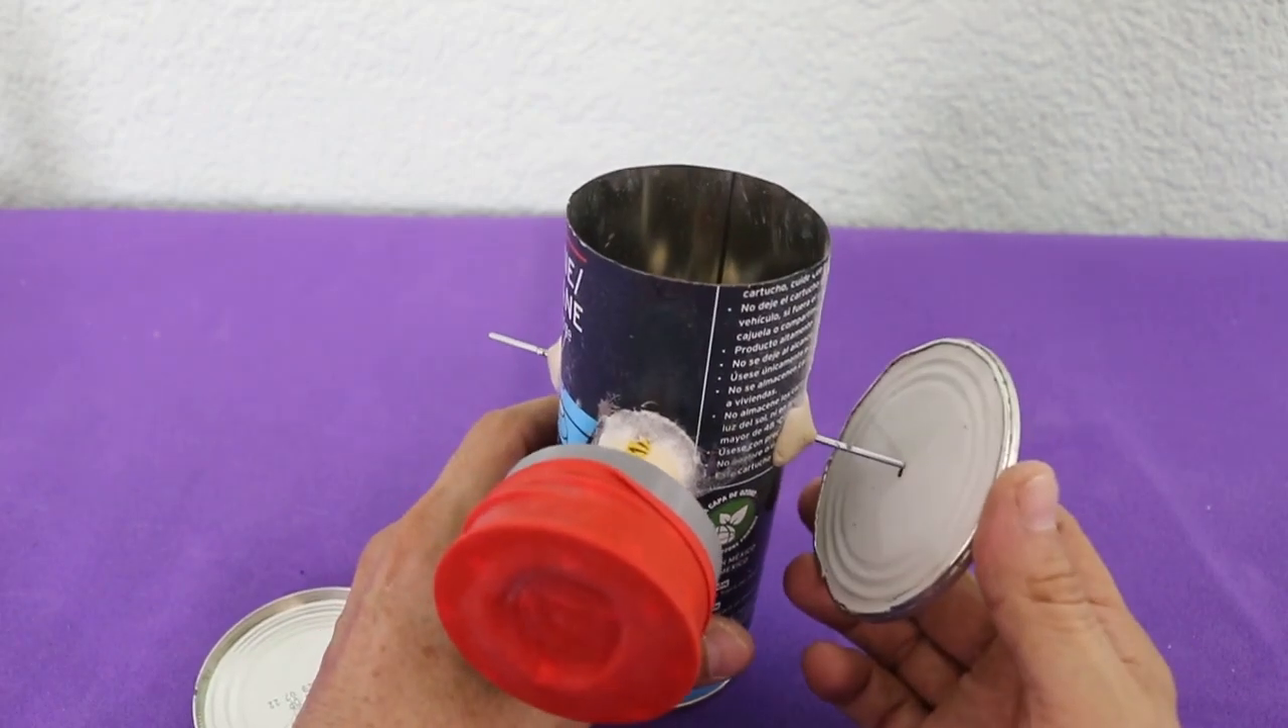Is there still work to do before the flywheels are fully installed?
Yes.